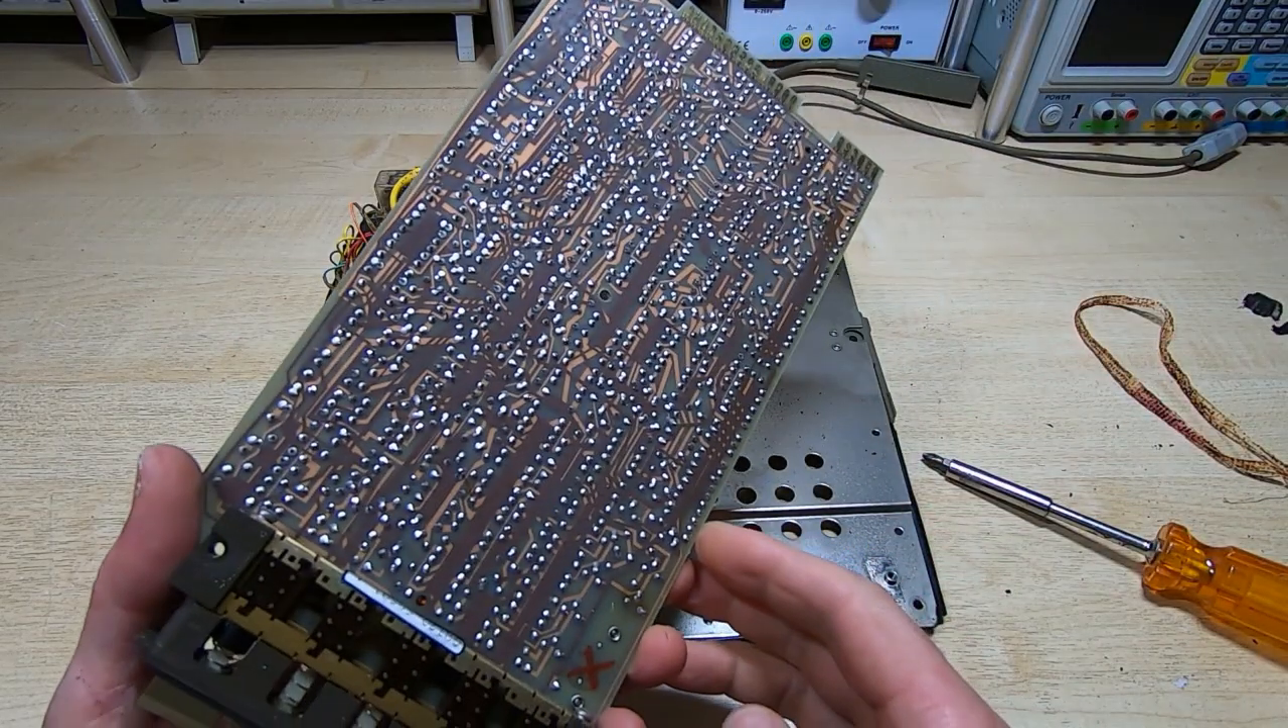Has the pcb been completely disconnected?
Yes.